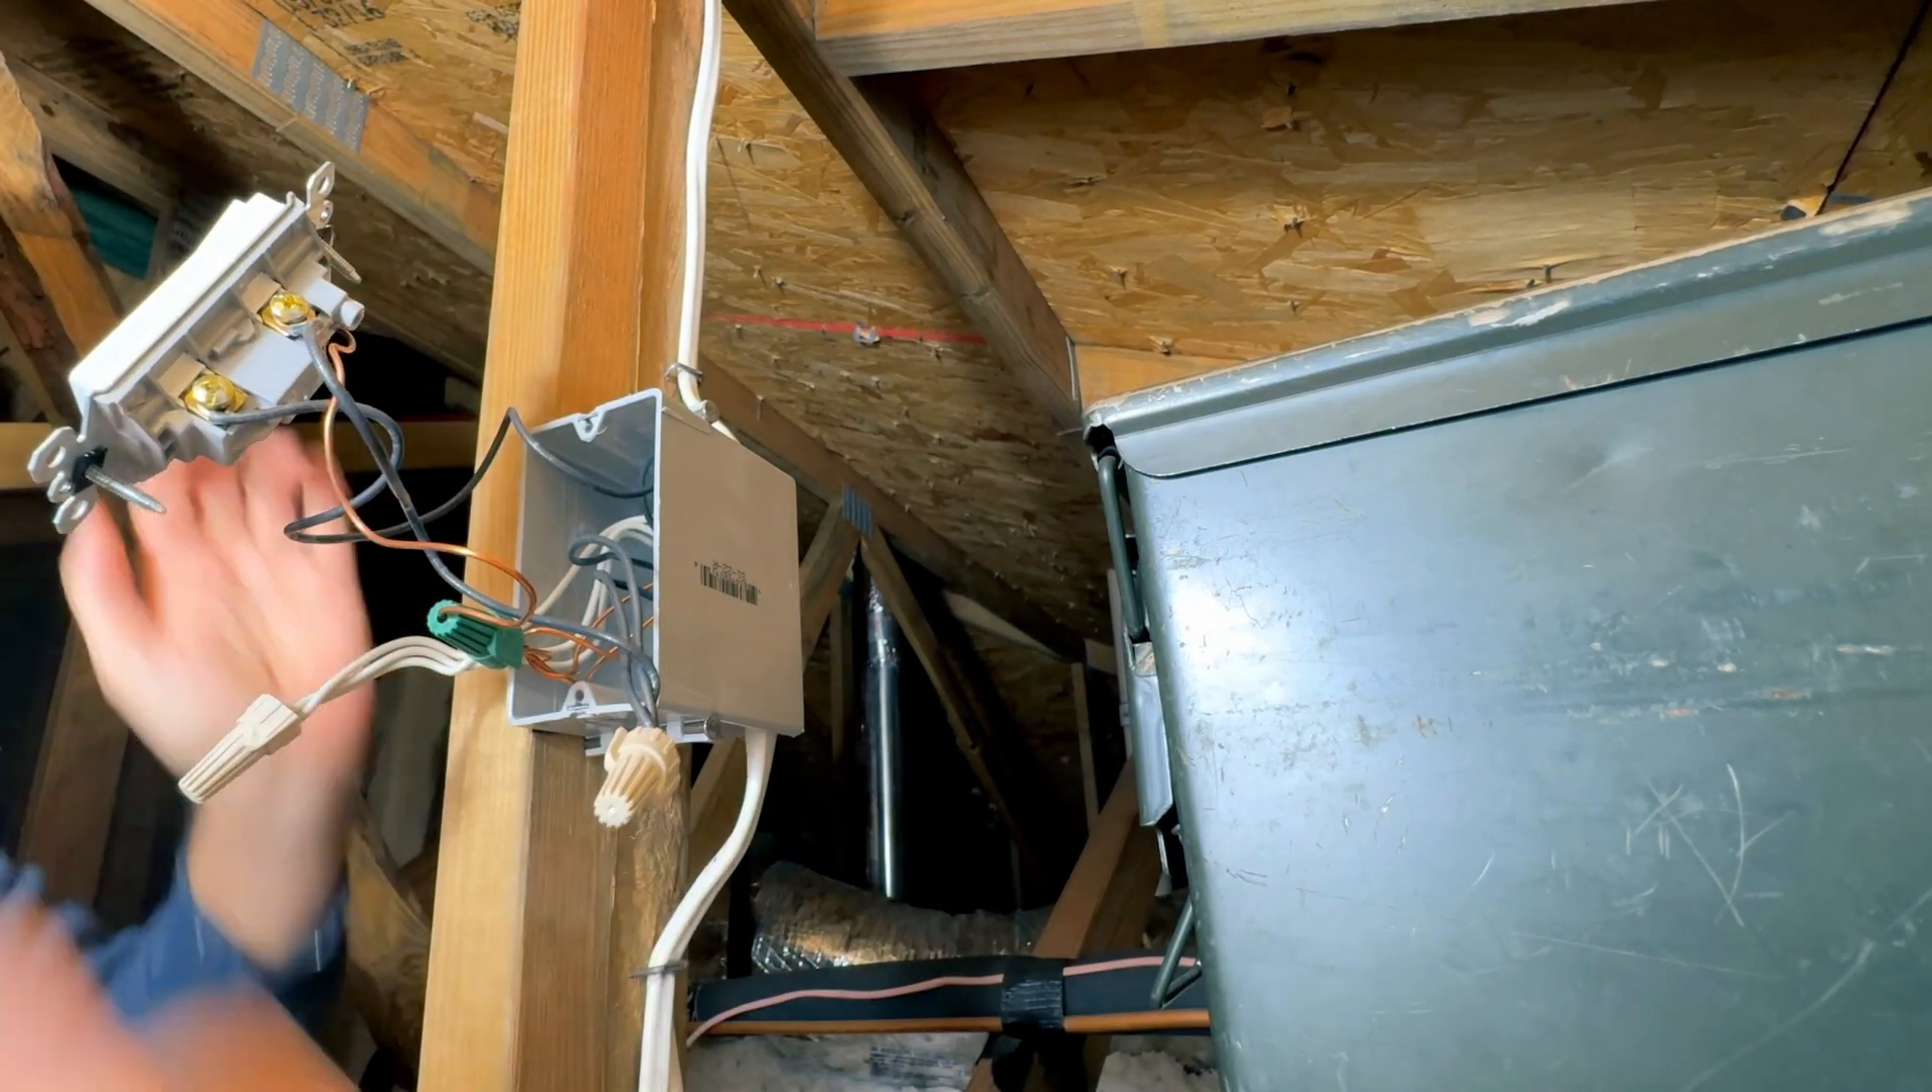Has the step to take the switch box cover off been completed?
Yes.